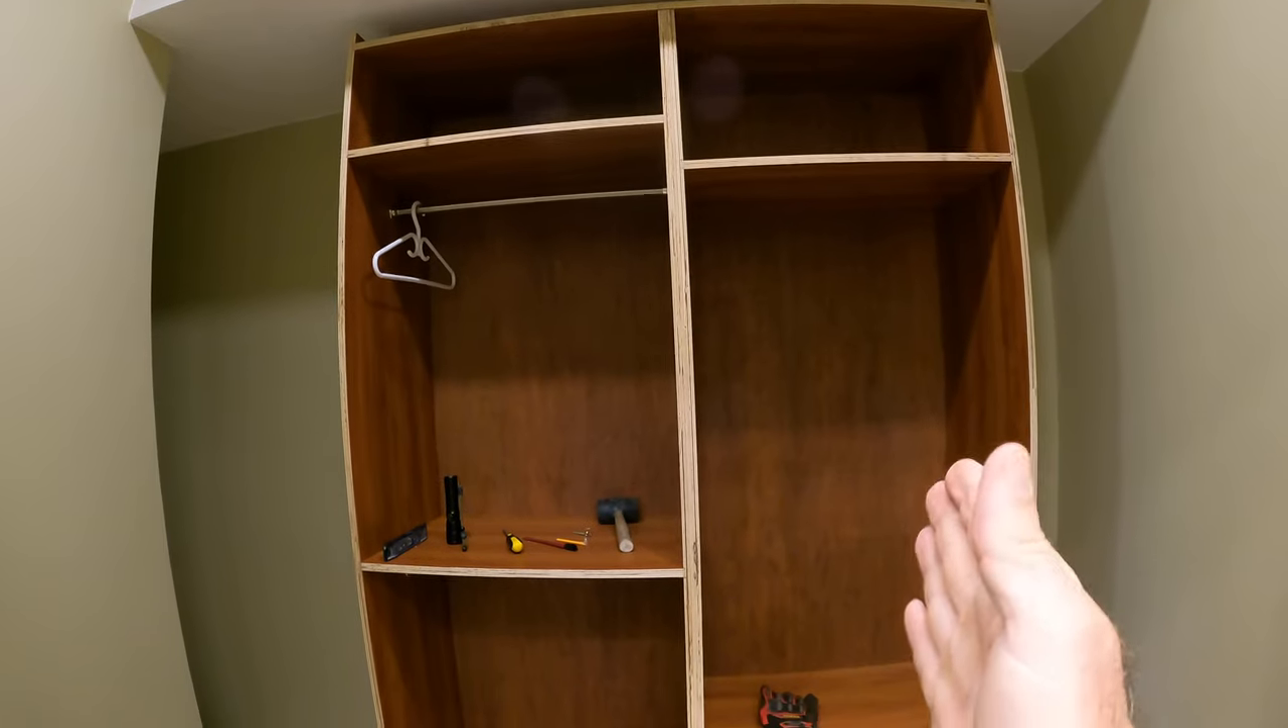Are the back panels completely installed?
Yes.